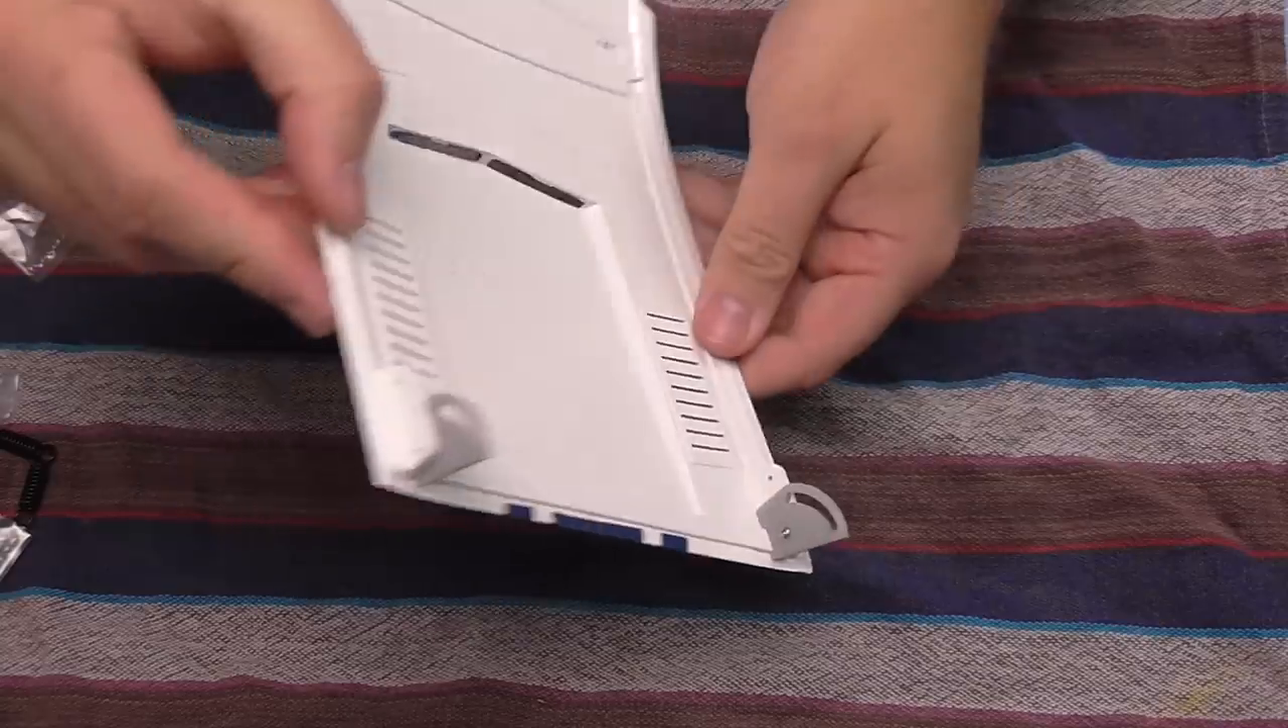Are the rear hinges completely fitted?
Yes.